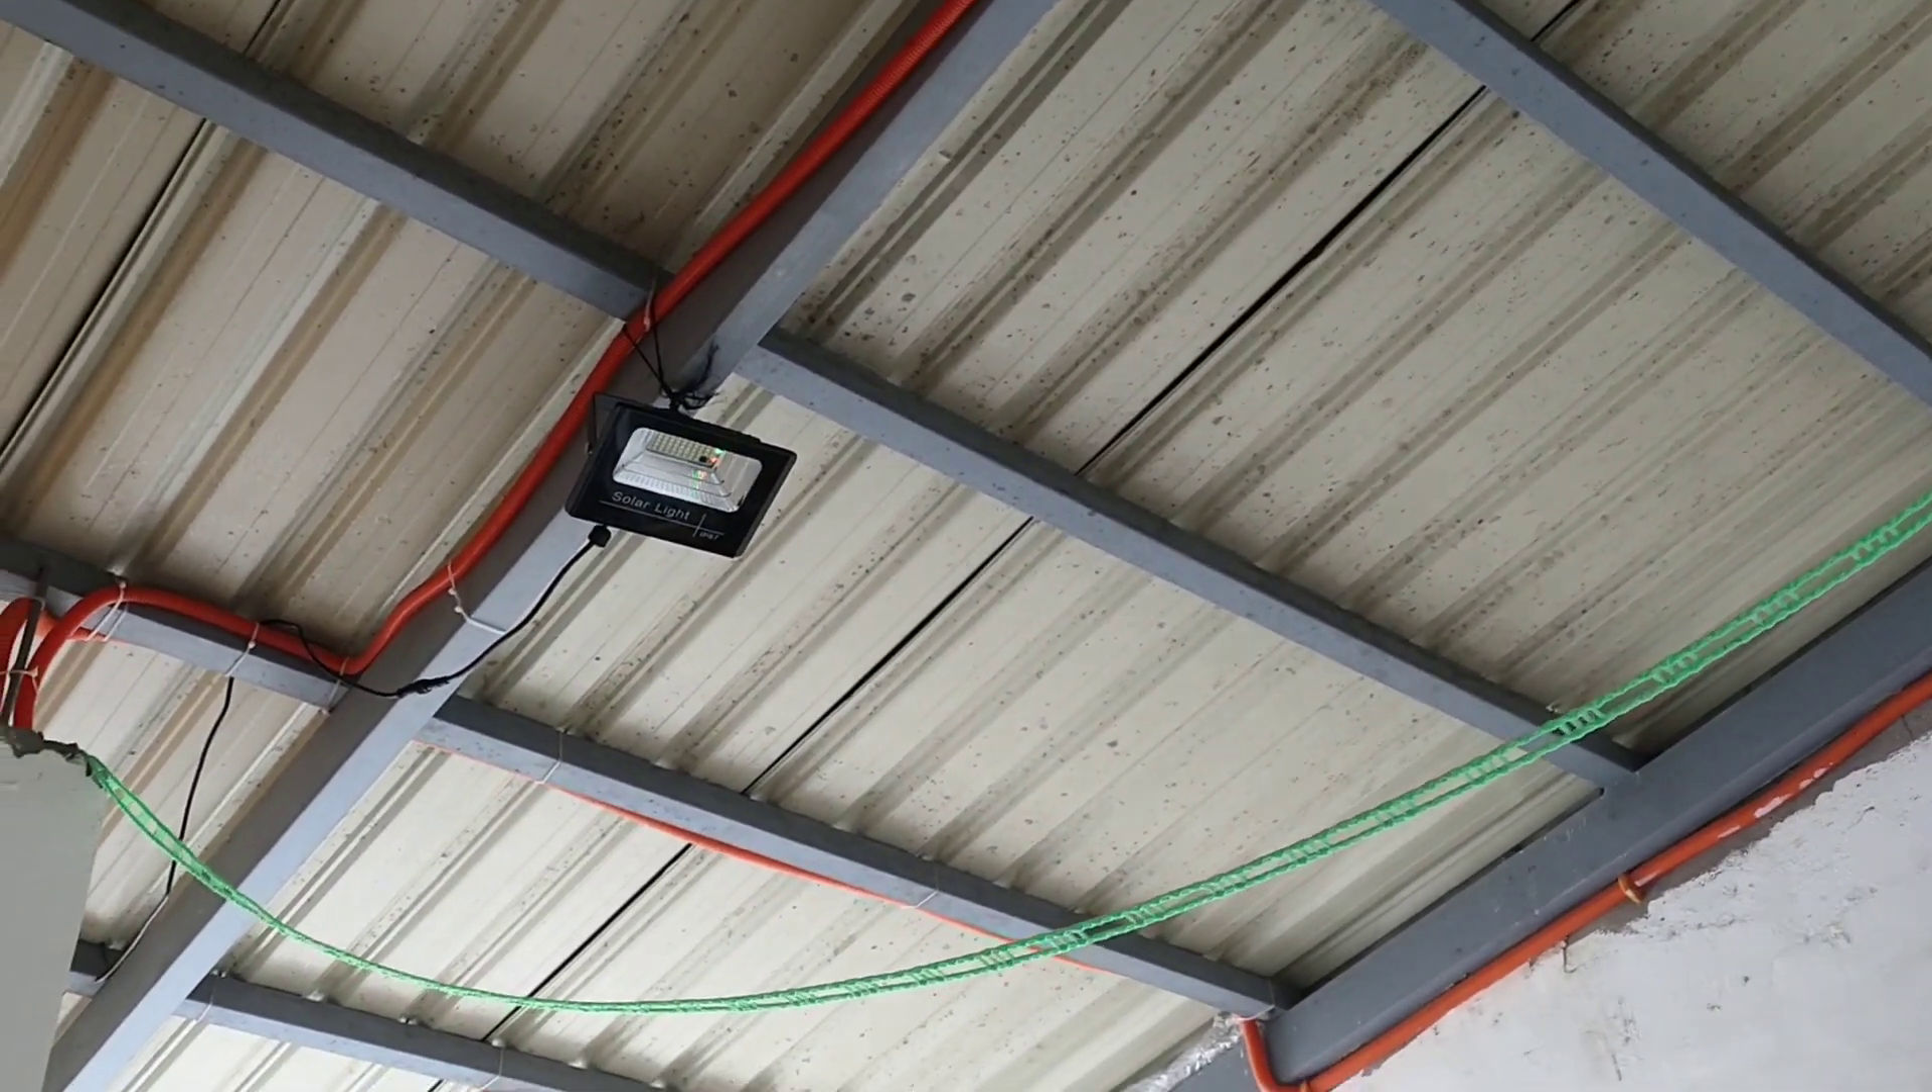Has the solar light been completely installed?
Yes.